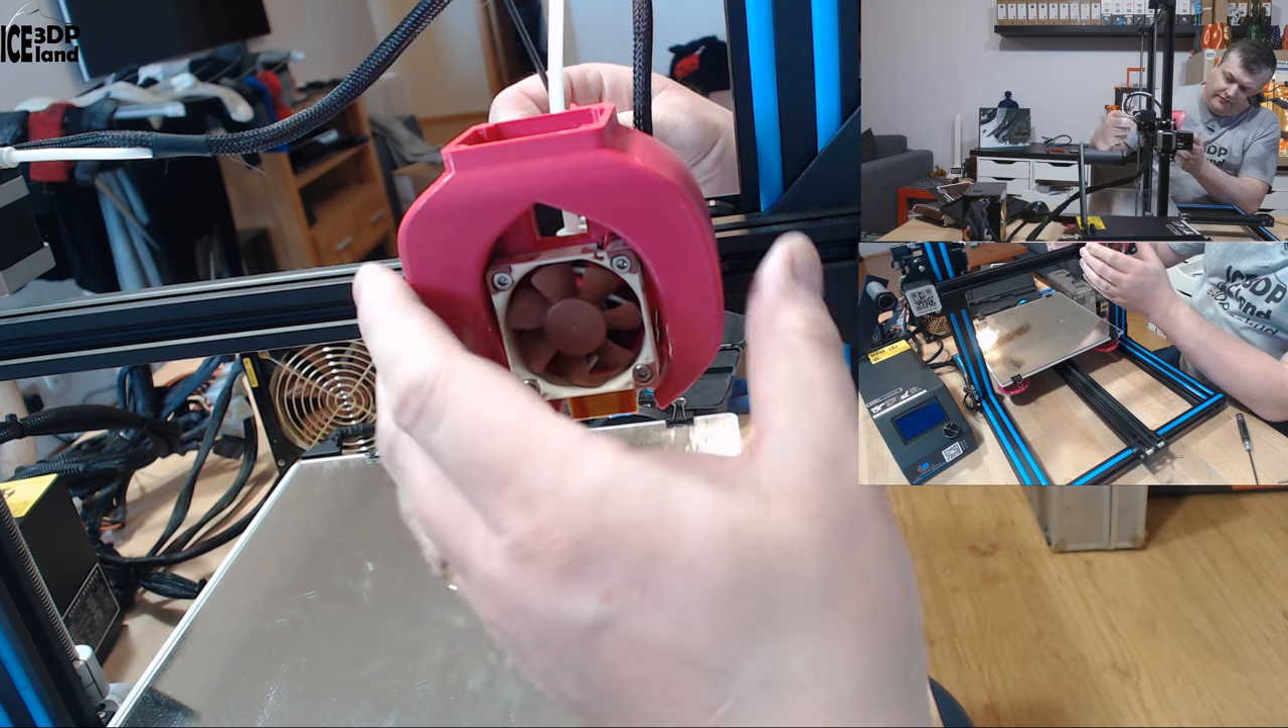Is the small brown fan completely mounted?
Yes.